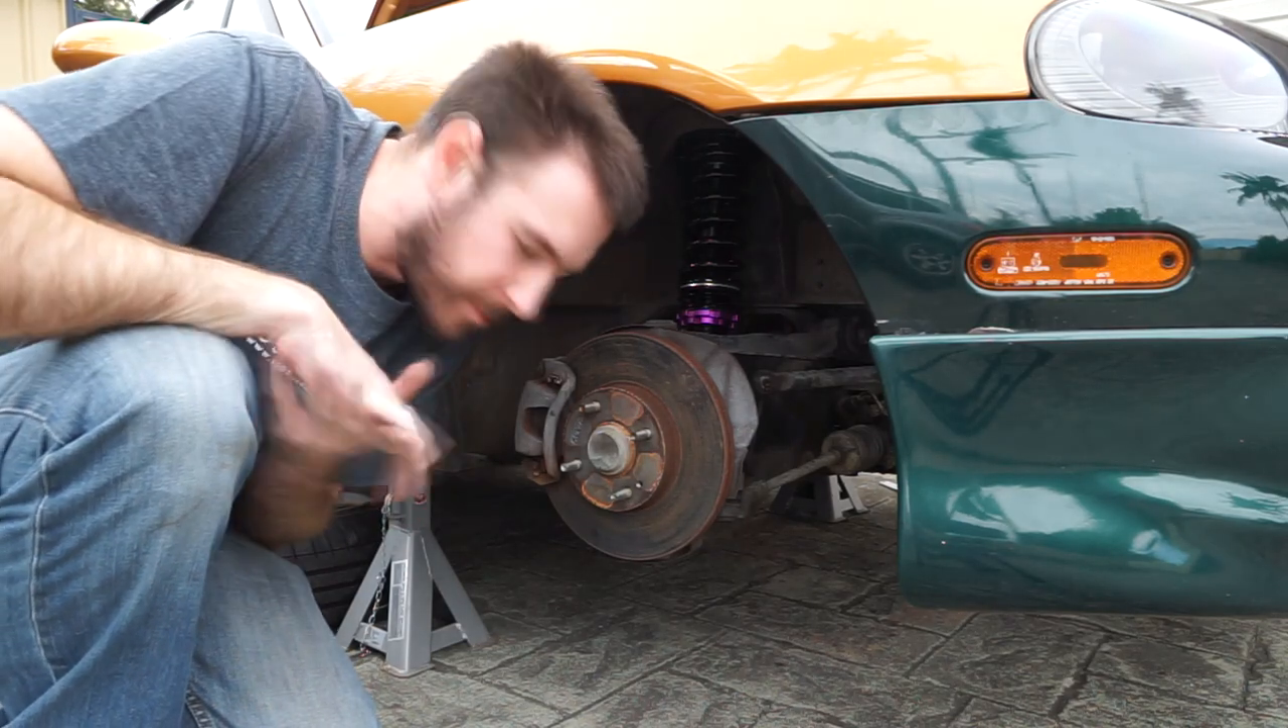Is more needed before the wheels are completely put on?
Yes.